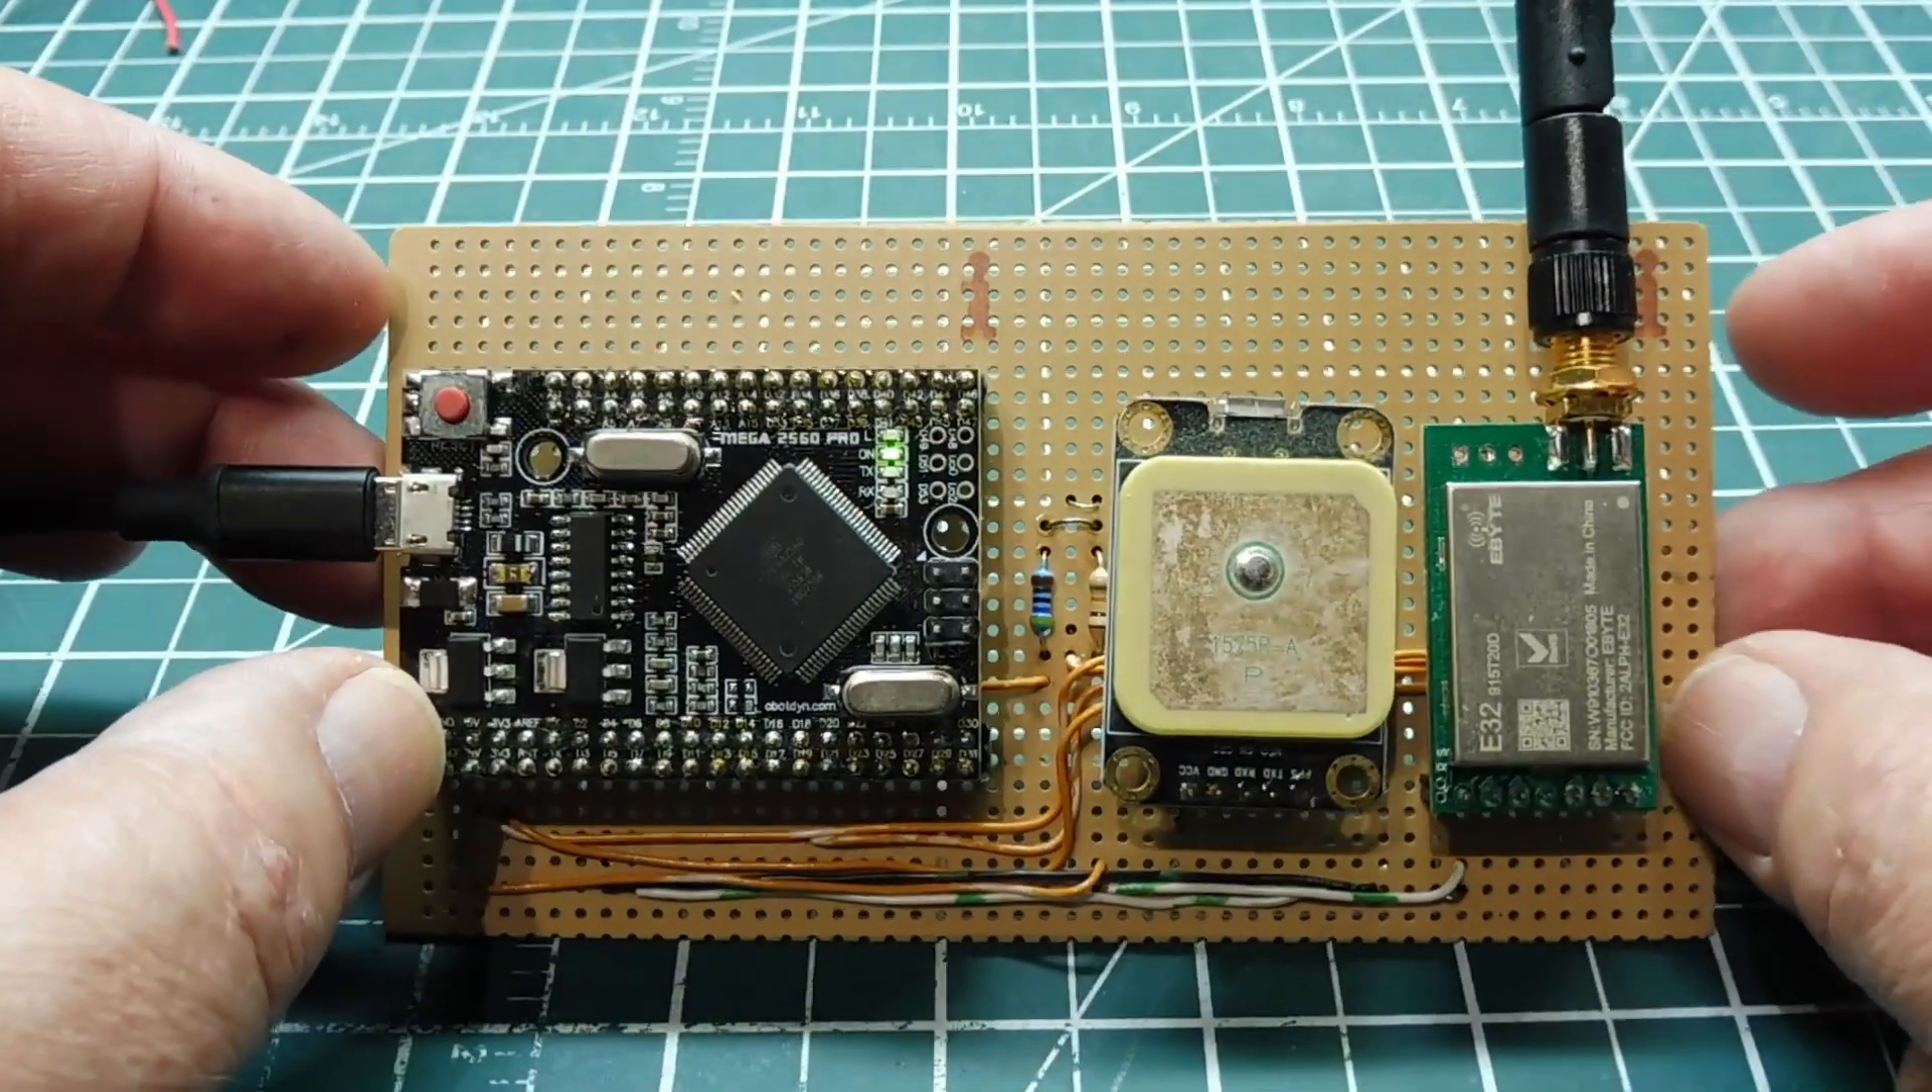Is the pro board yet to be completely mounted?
No.